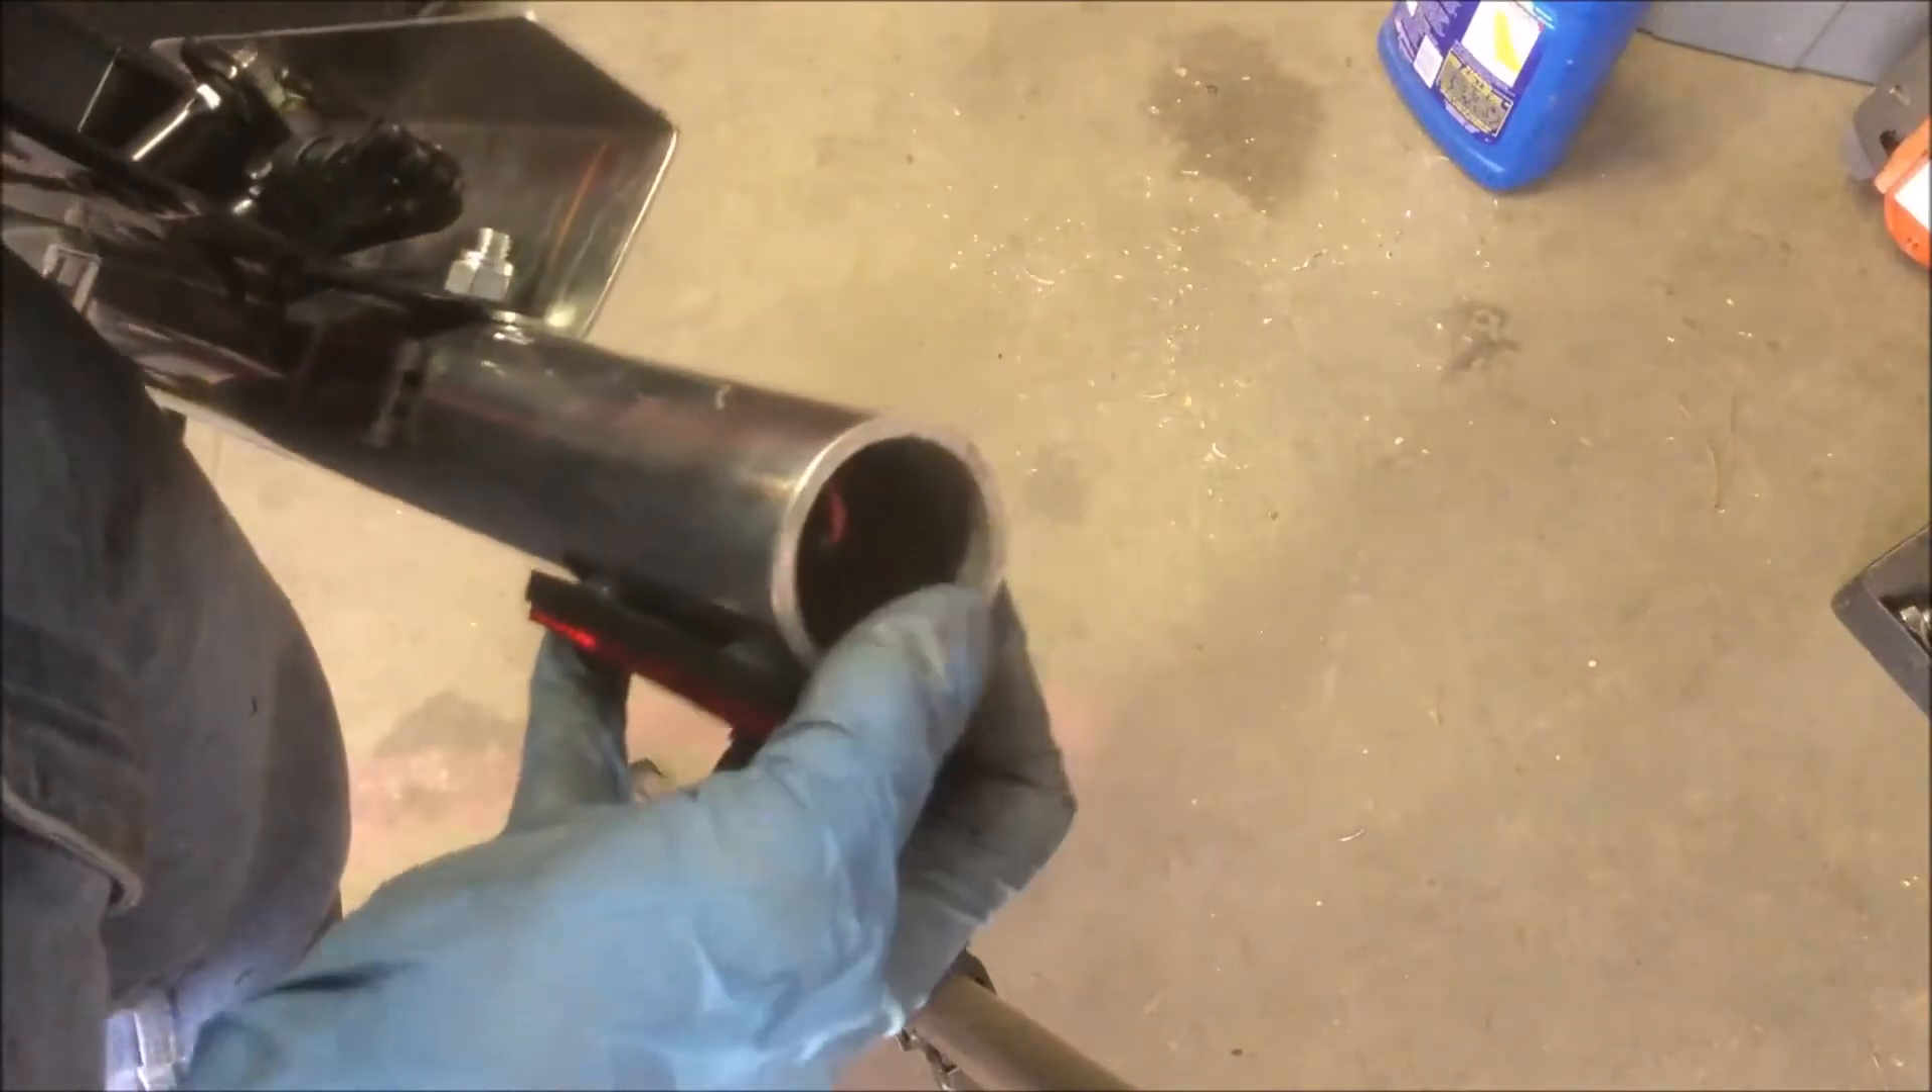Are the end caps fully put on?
No.